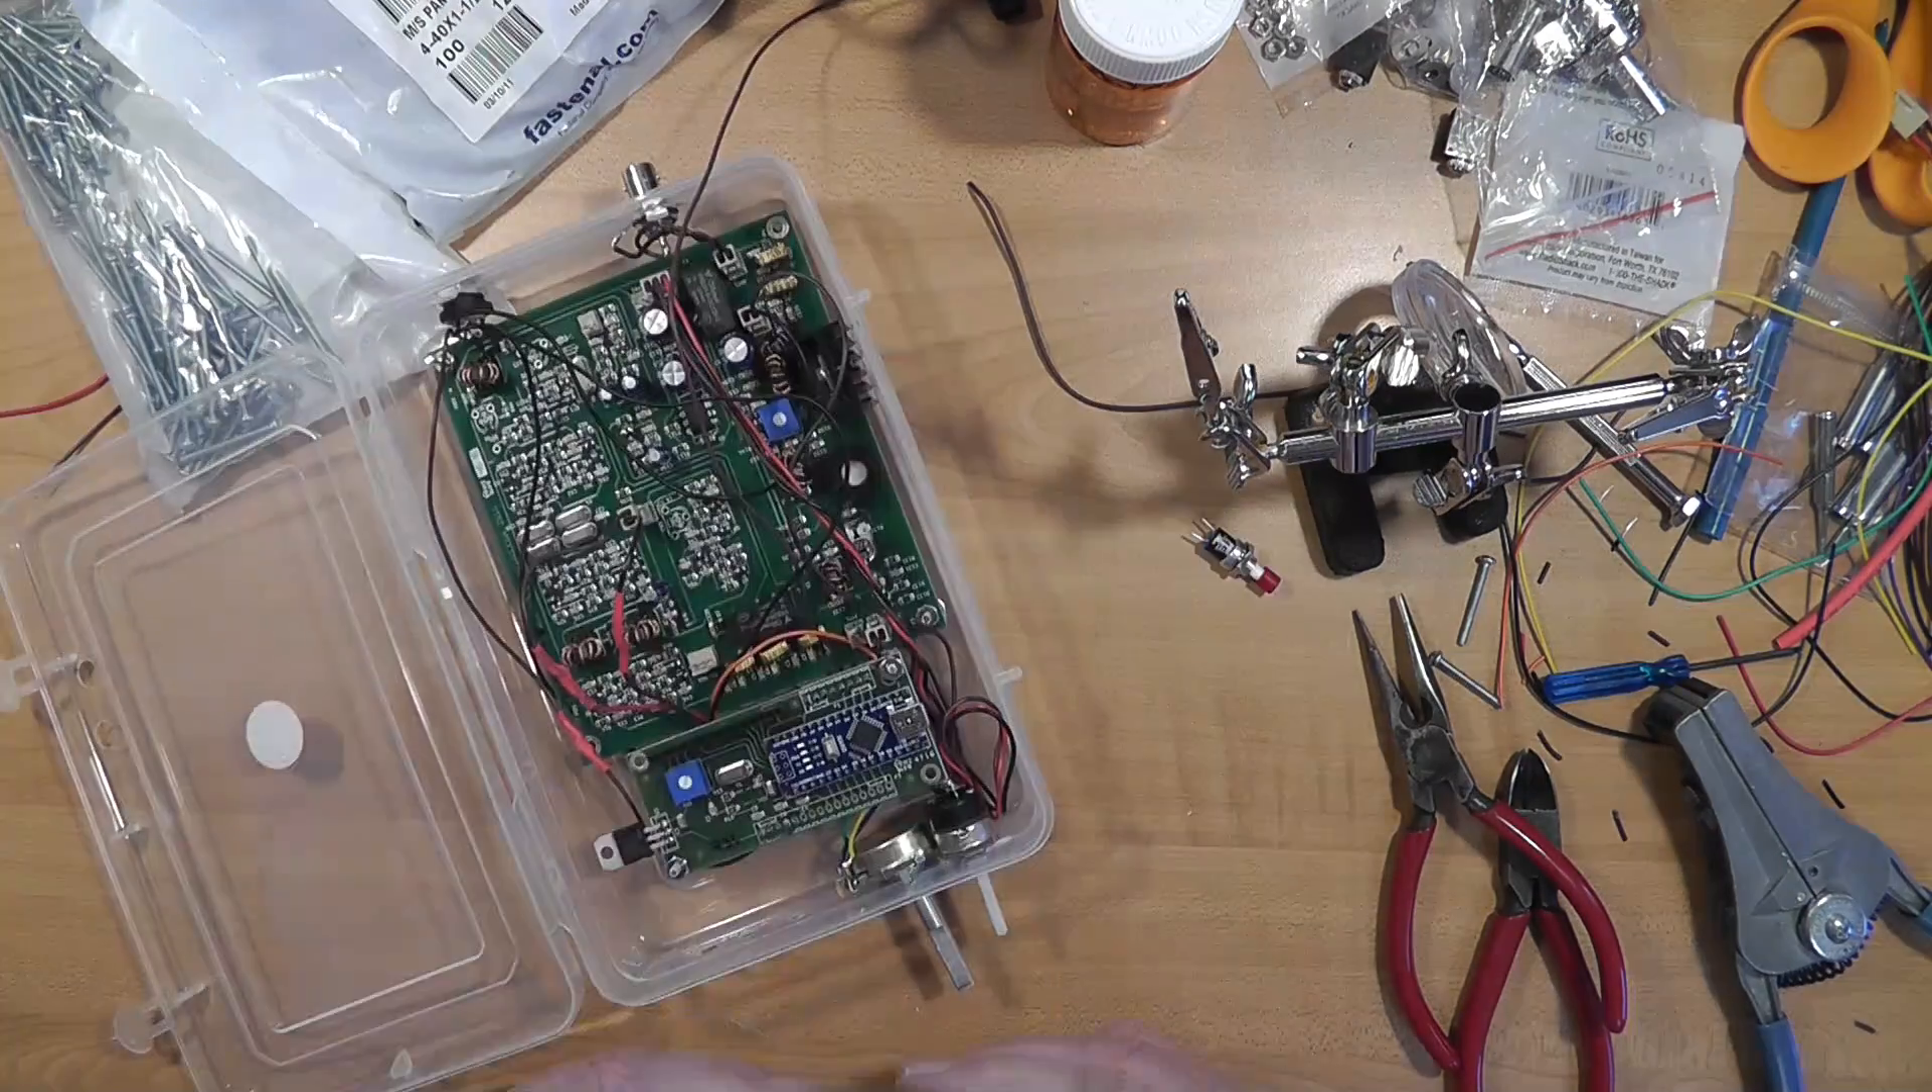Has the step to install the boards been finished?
Yes.